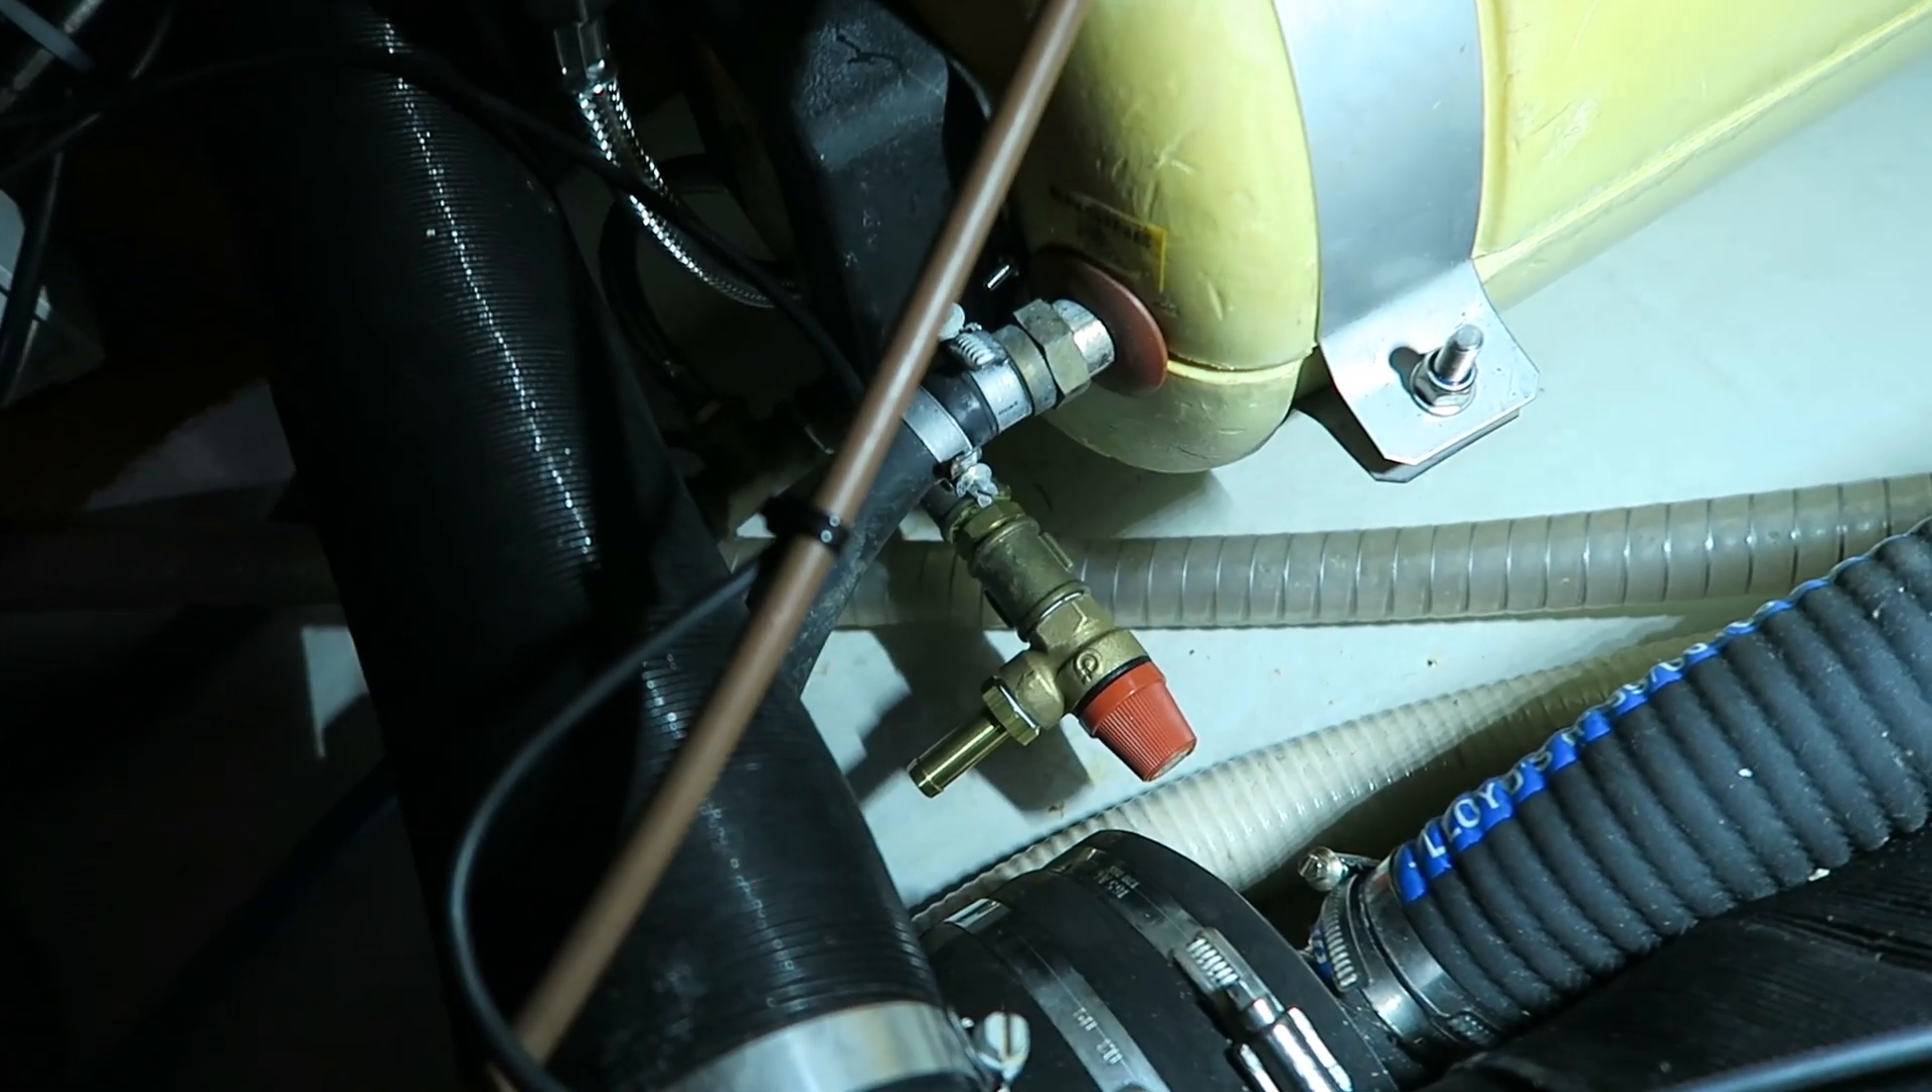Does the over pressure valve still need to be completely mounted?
No.